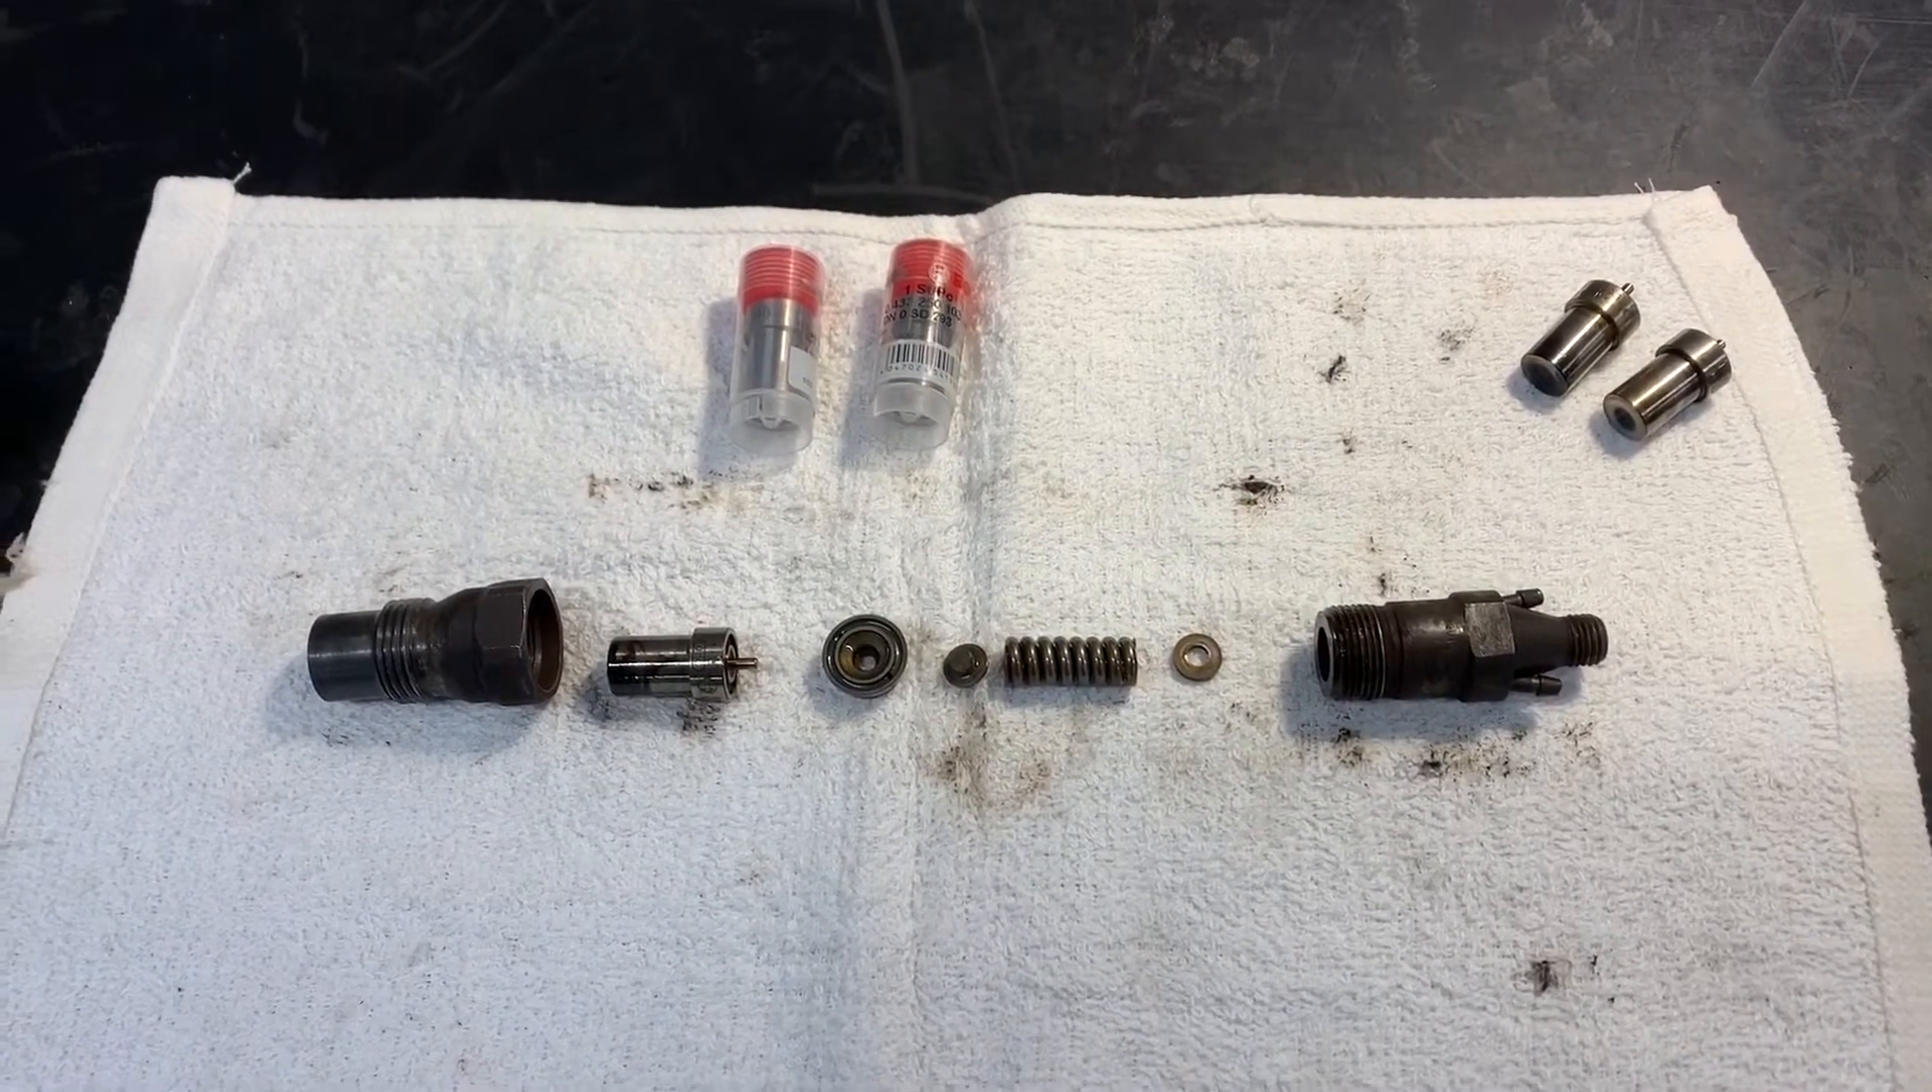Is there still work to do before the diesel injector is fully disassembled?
No.